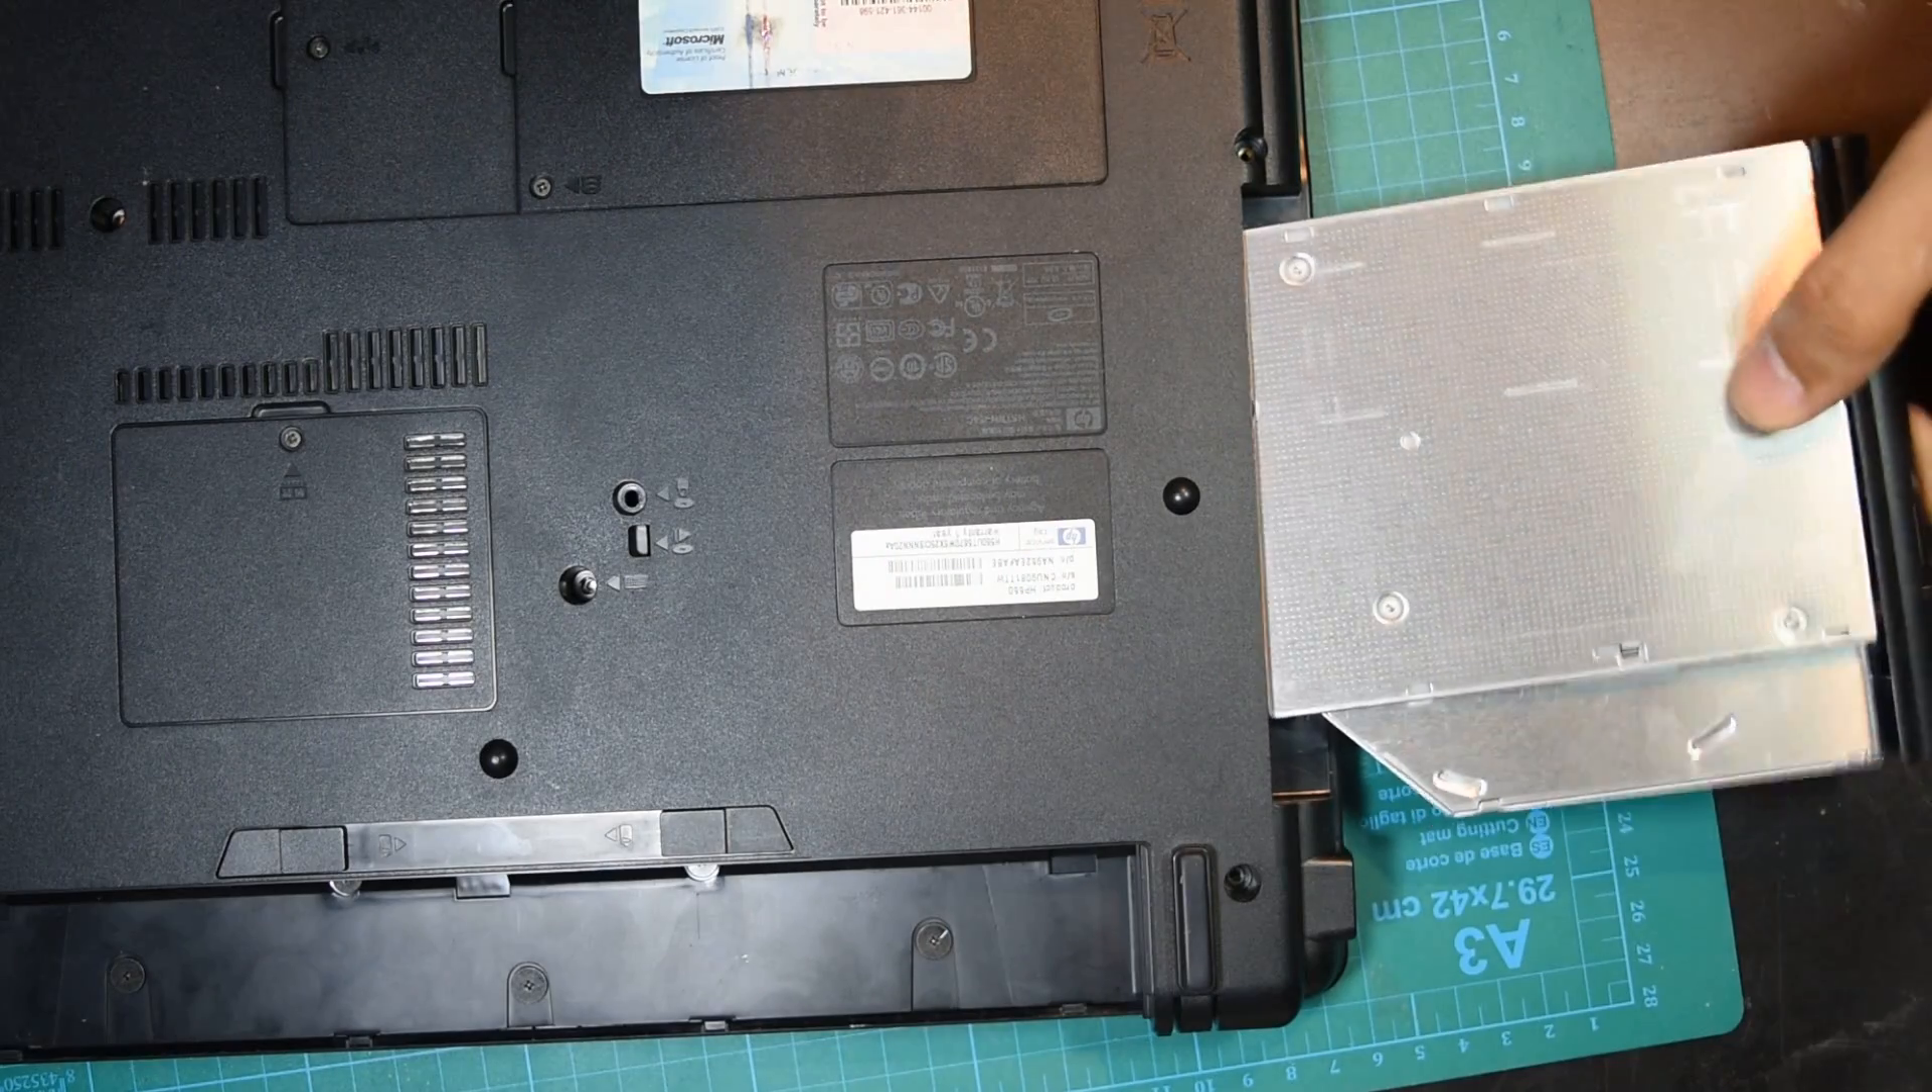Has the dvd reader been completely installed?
No.